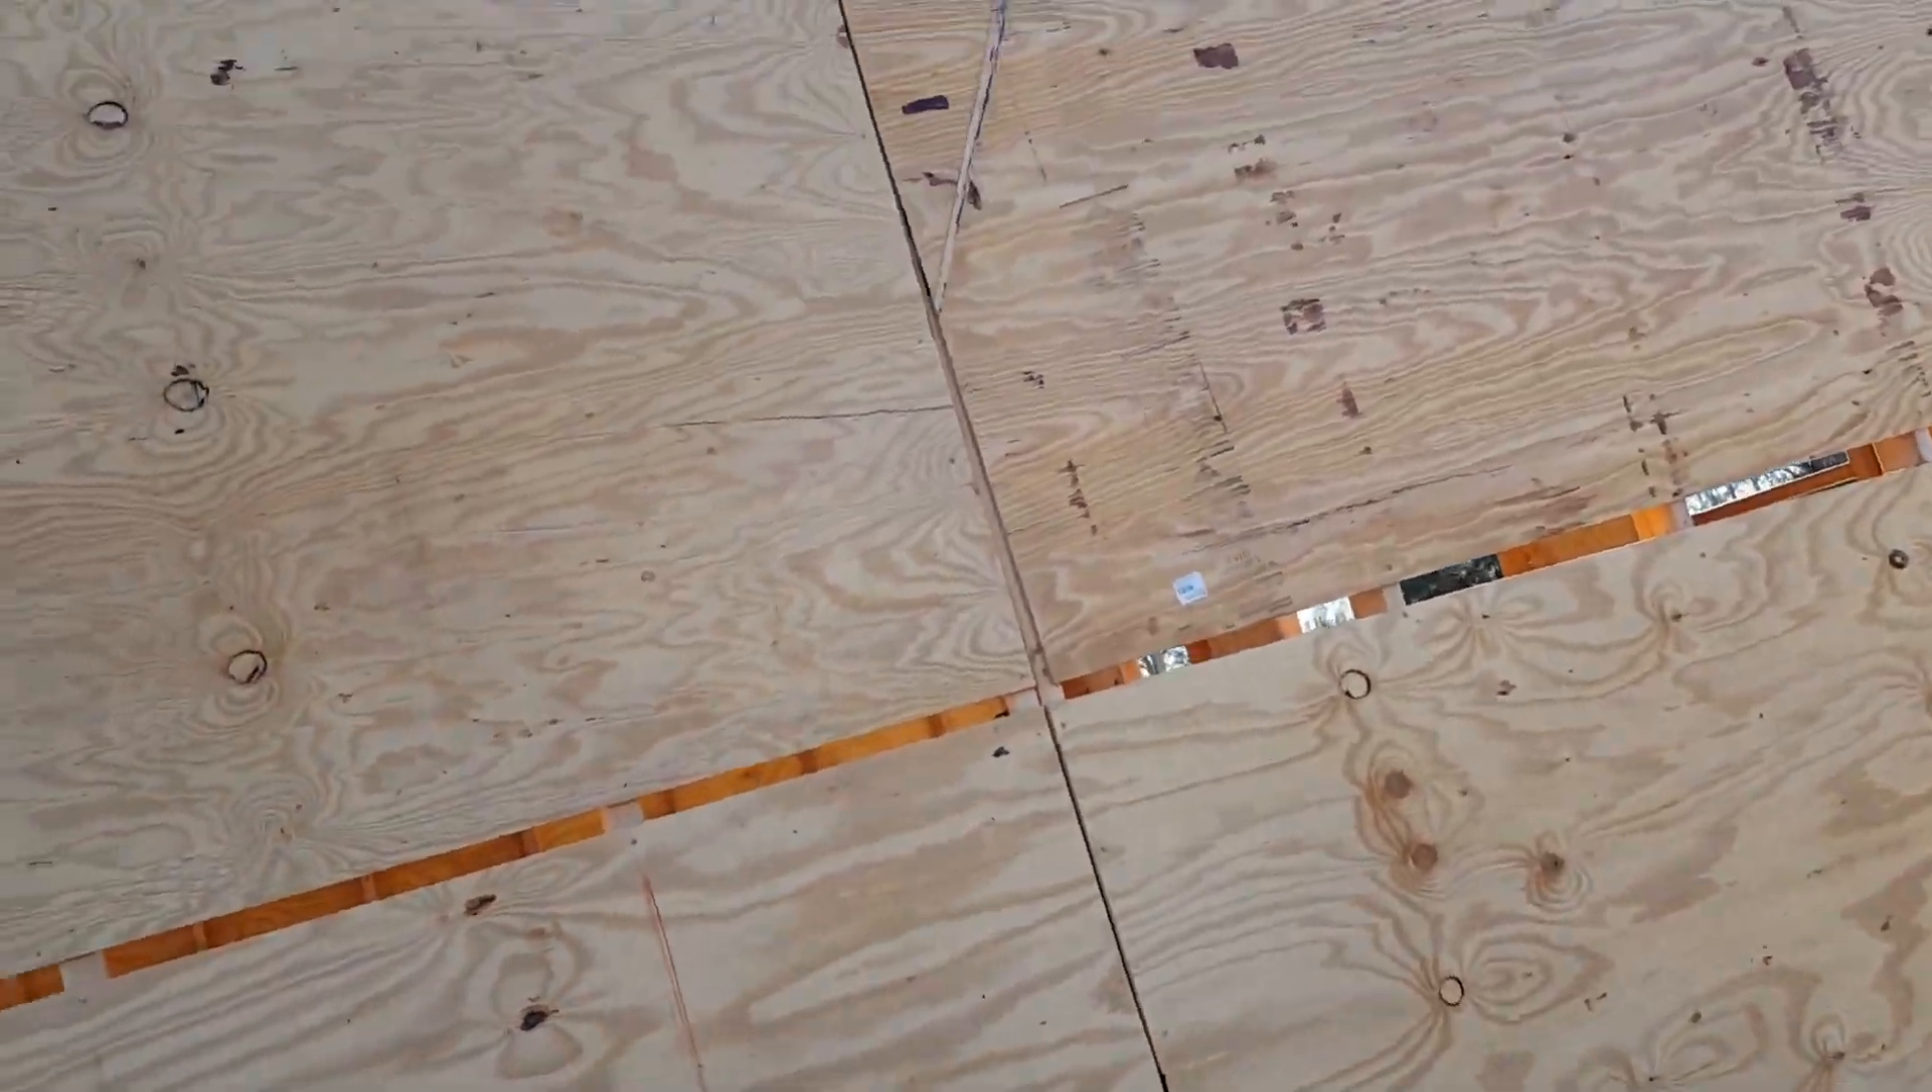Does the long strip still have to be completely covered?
Yes.